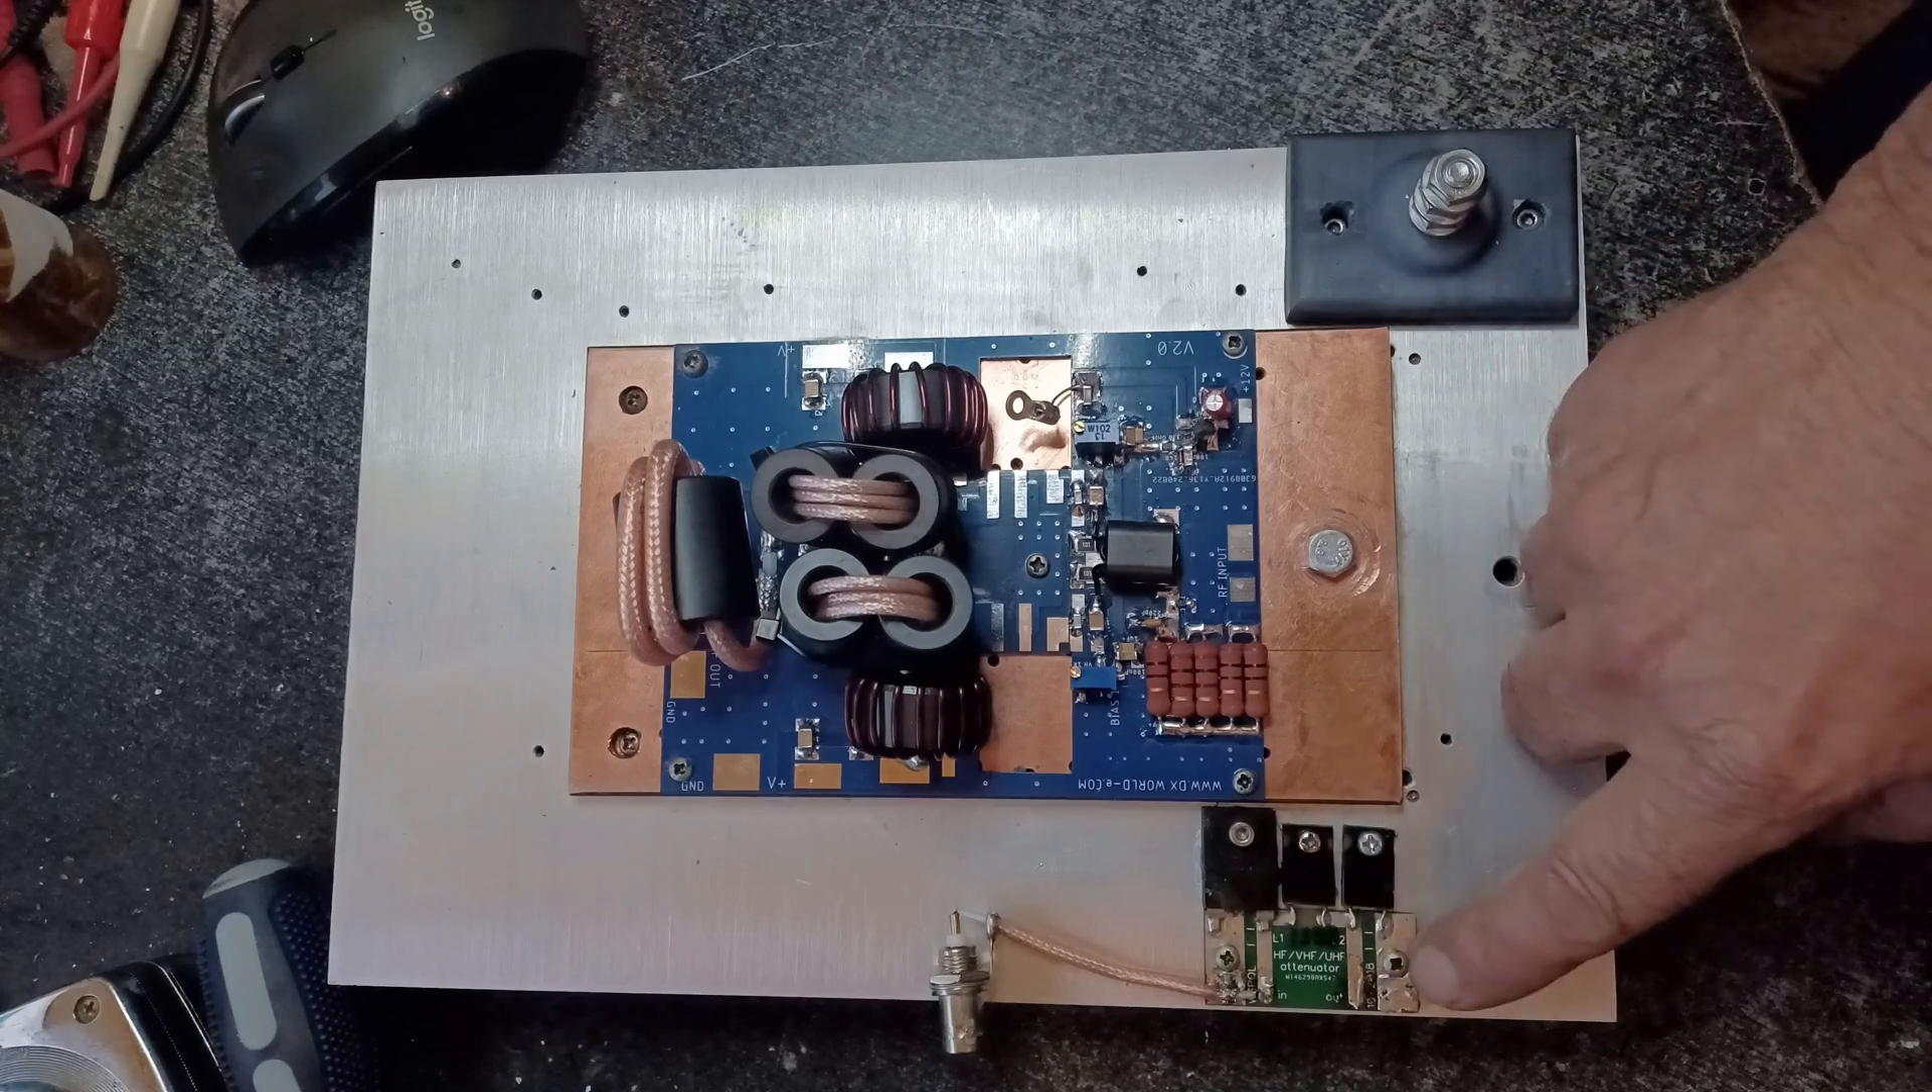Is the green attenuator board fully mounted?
Yes.